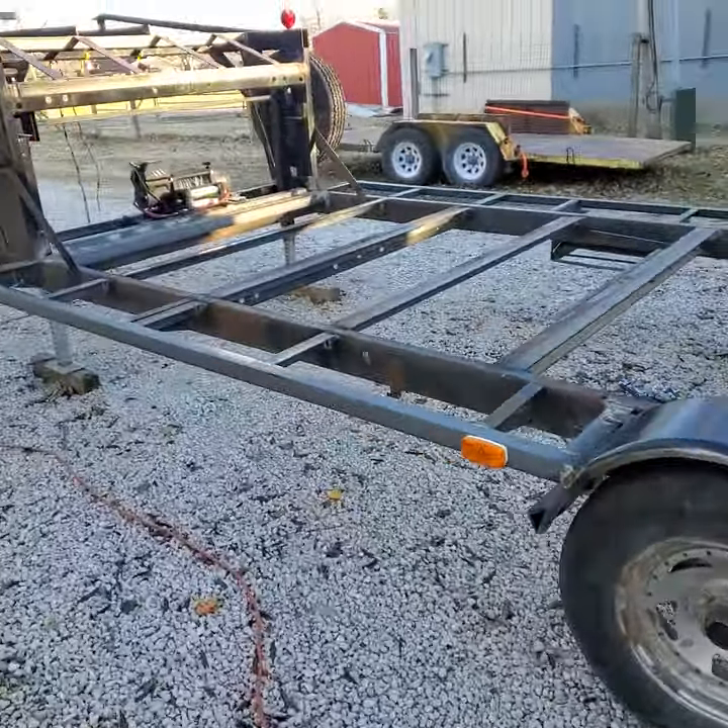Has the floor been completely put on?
No.